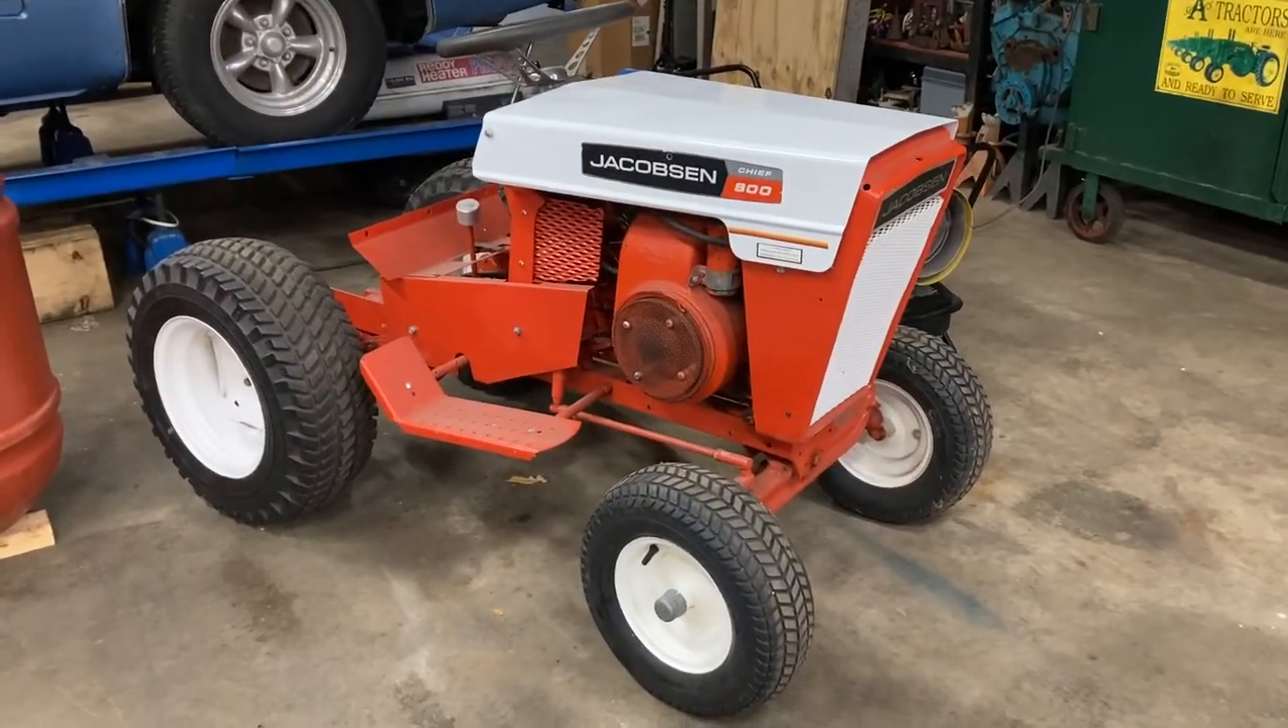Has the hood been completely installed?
Yes.